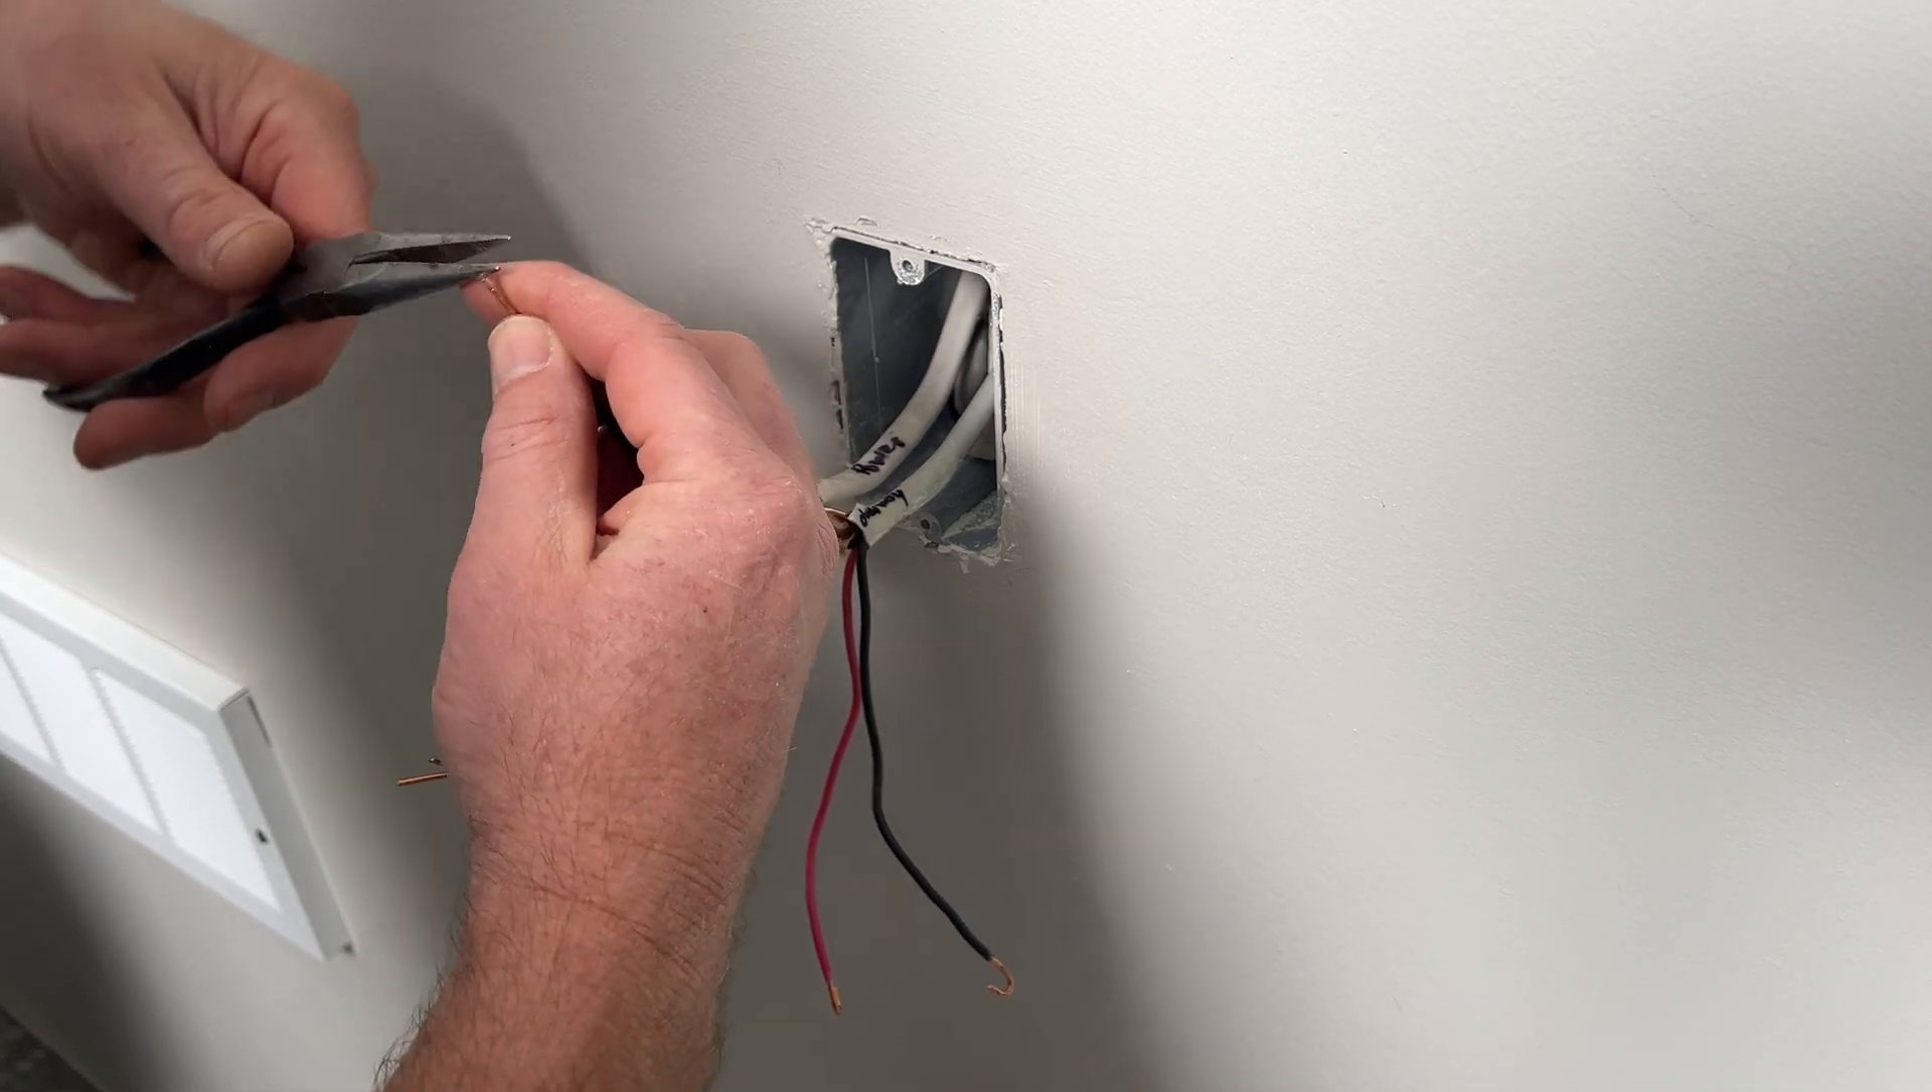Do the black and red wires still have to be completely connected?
Yes.